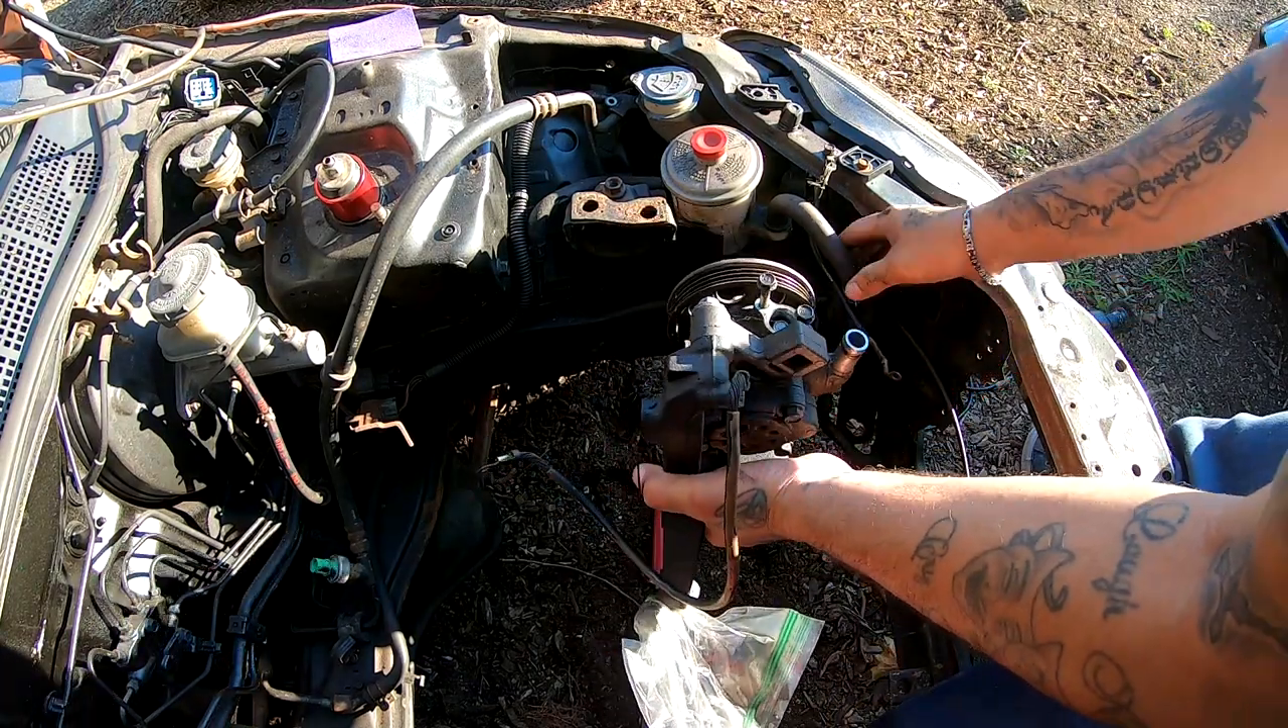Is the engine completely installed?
No.